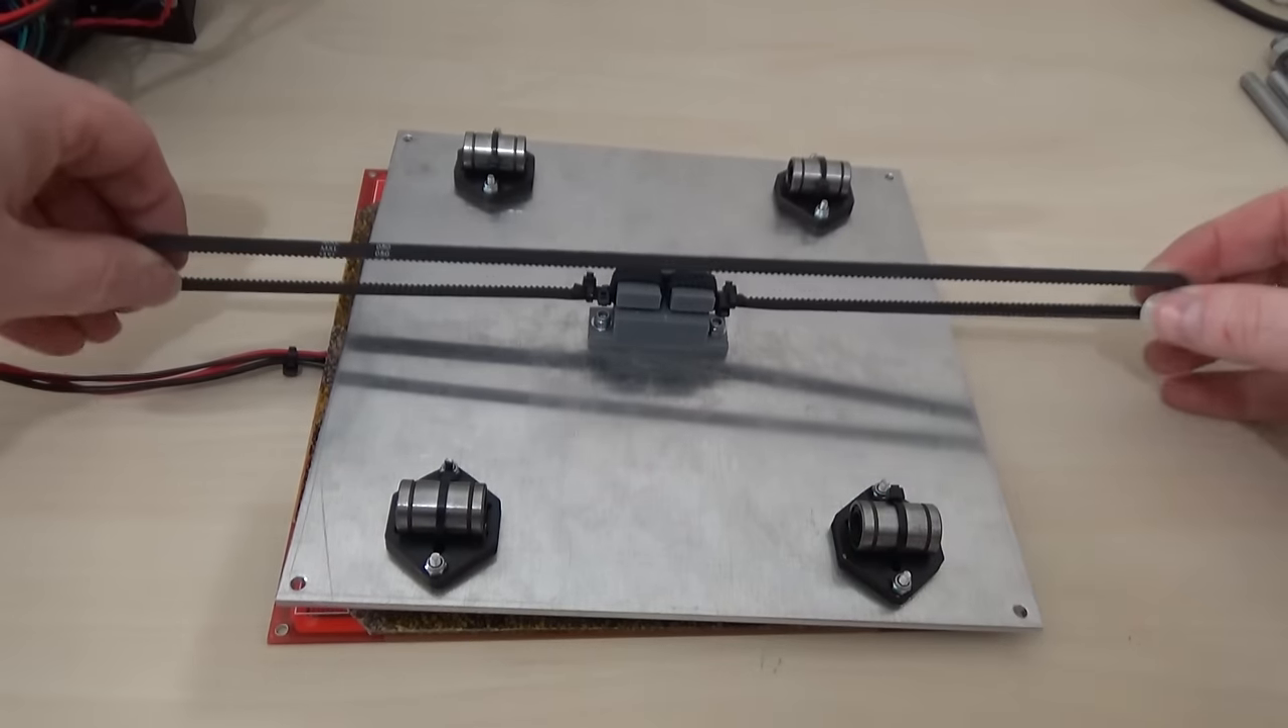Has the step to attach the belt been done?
Yes.